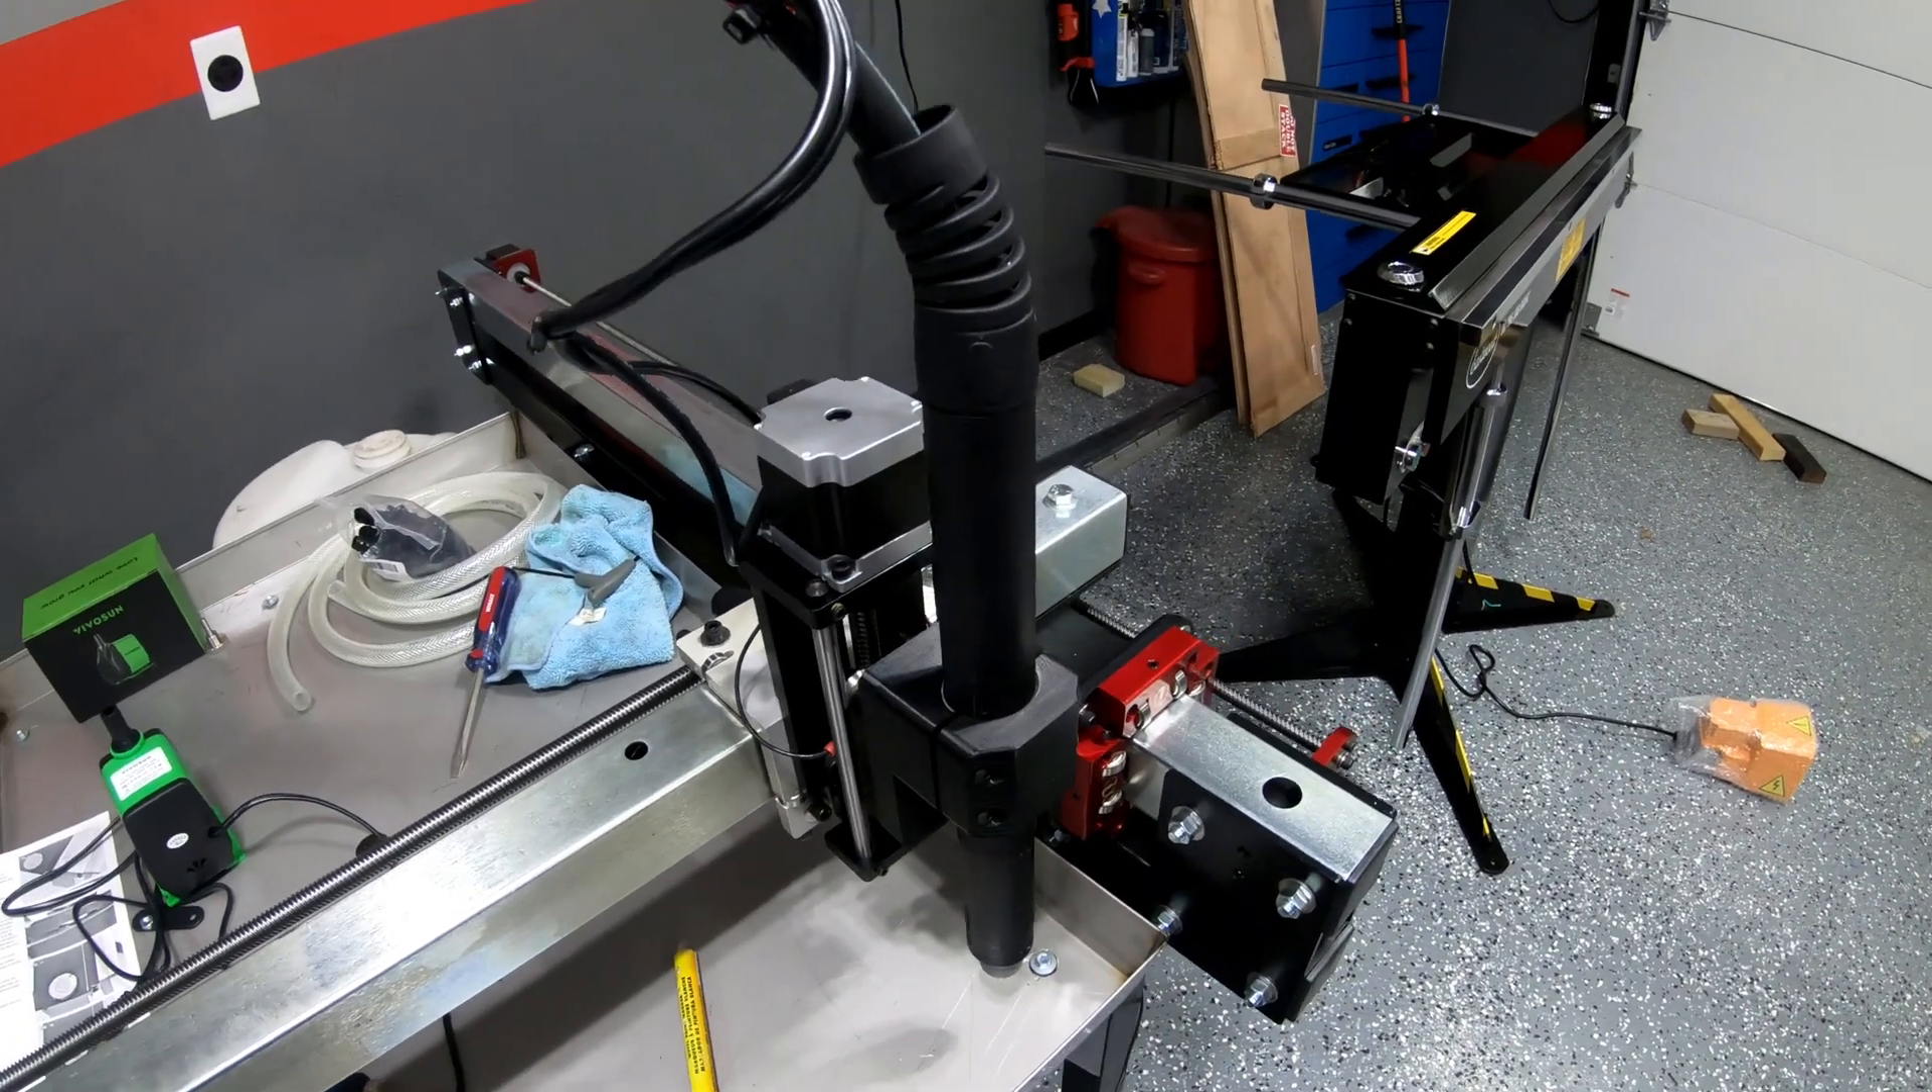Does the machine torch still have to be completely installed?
No.